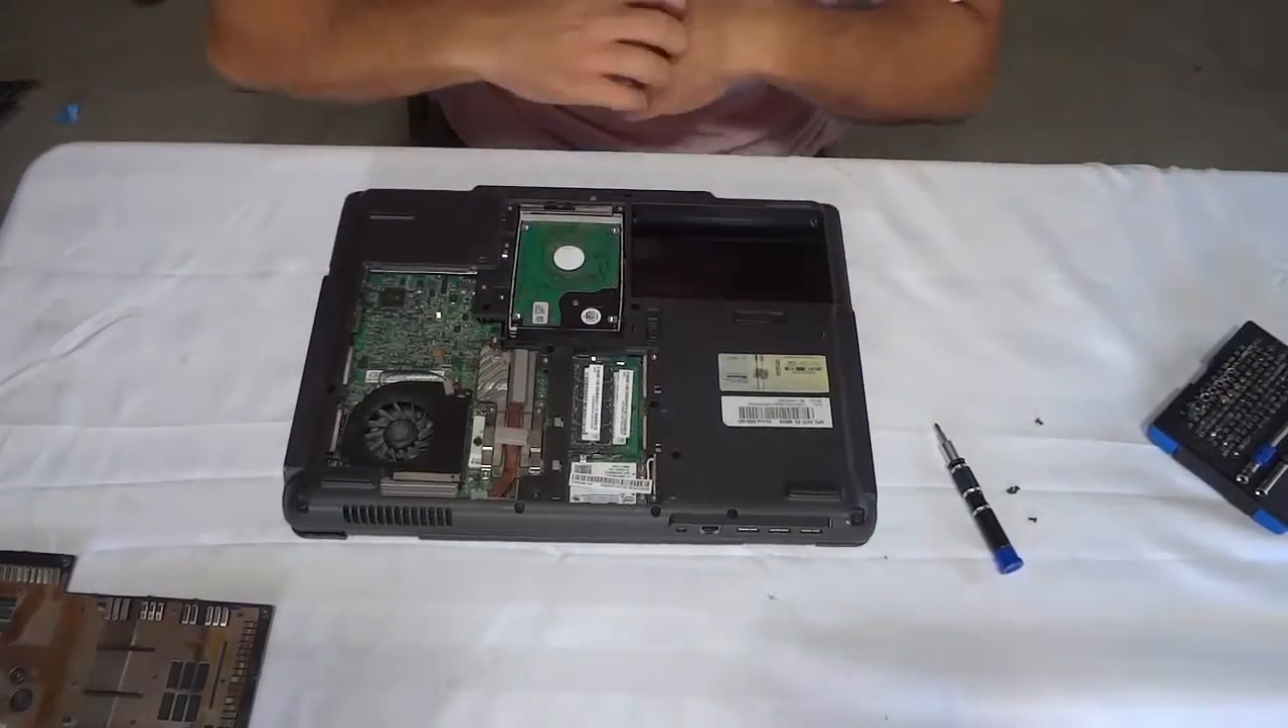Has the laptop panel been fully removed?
Yes.